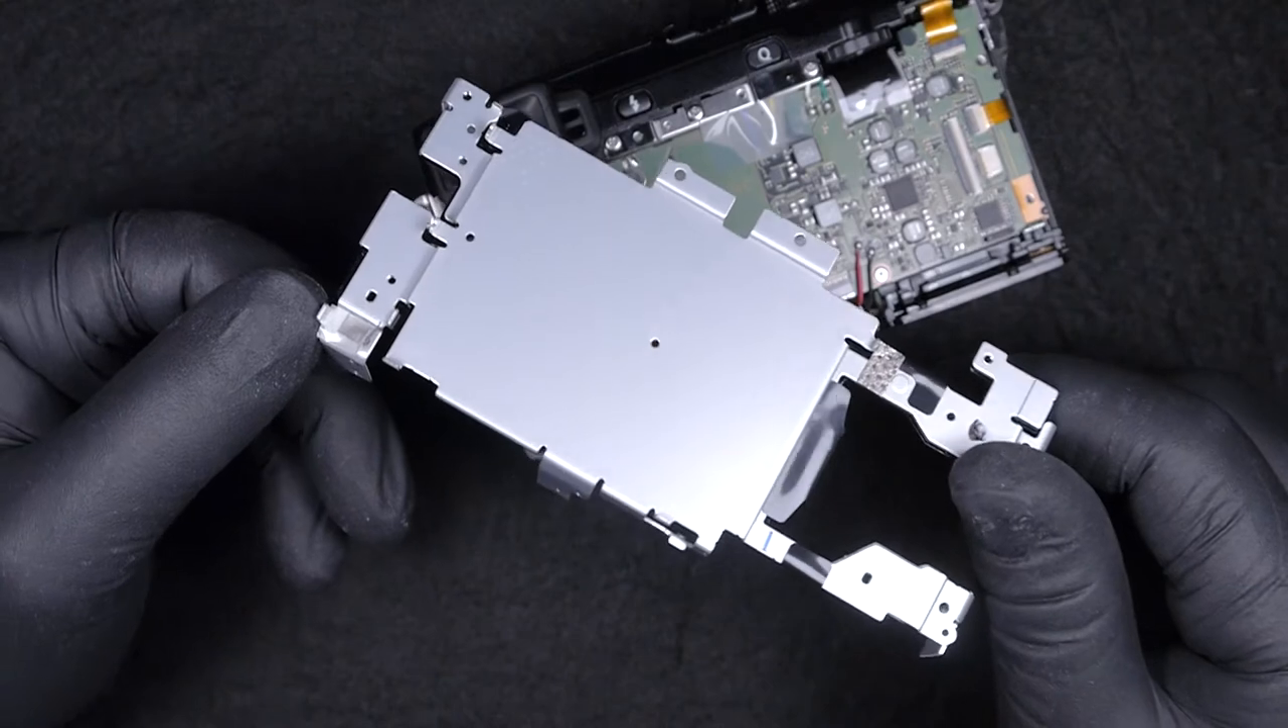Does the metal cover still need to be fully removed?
No.